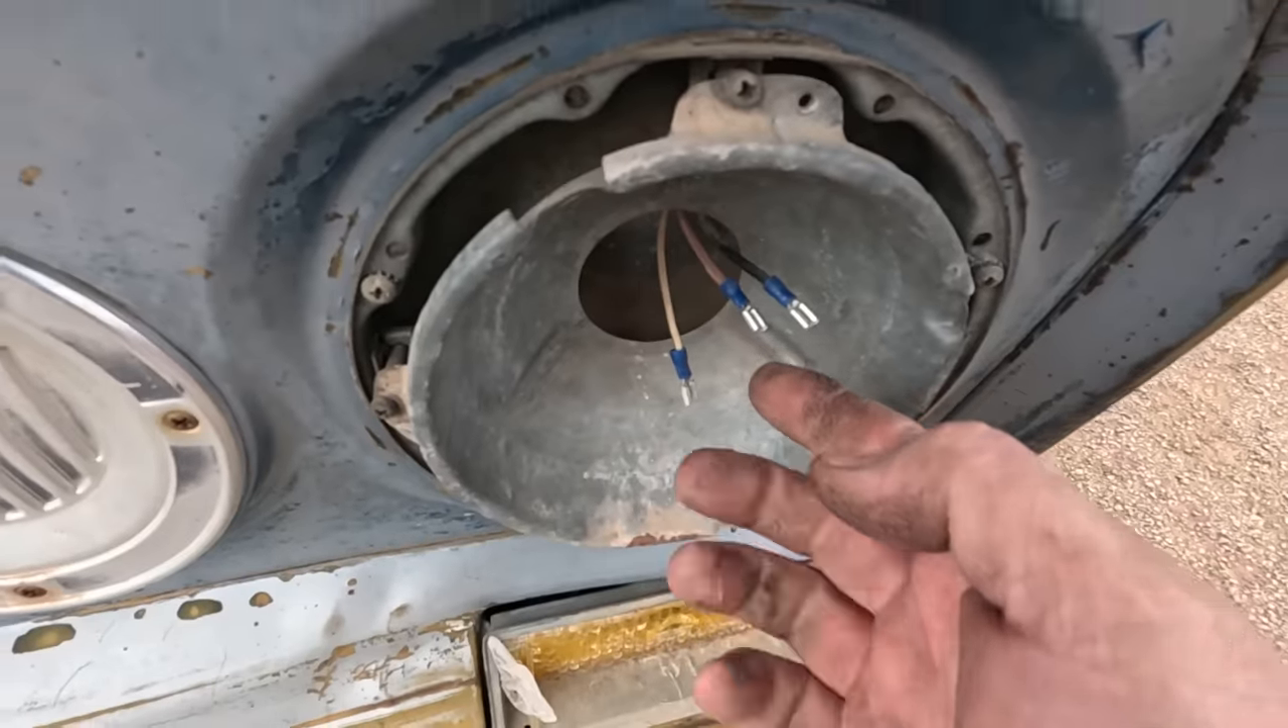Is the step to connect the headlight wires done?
No.